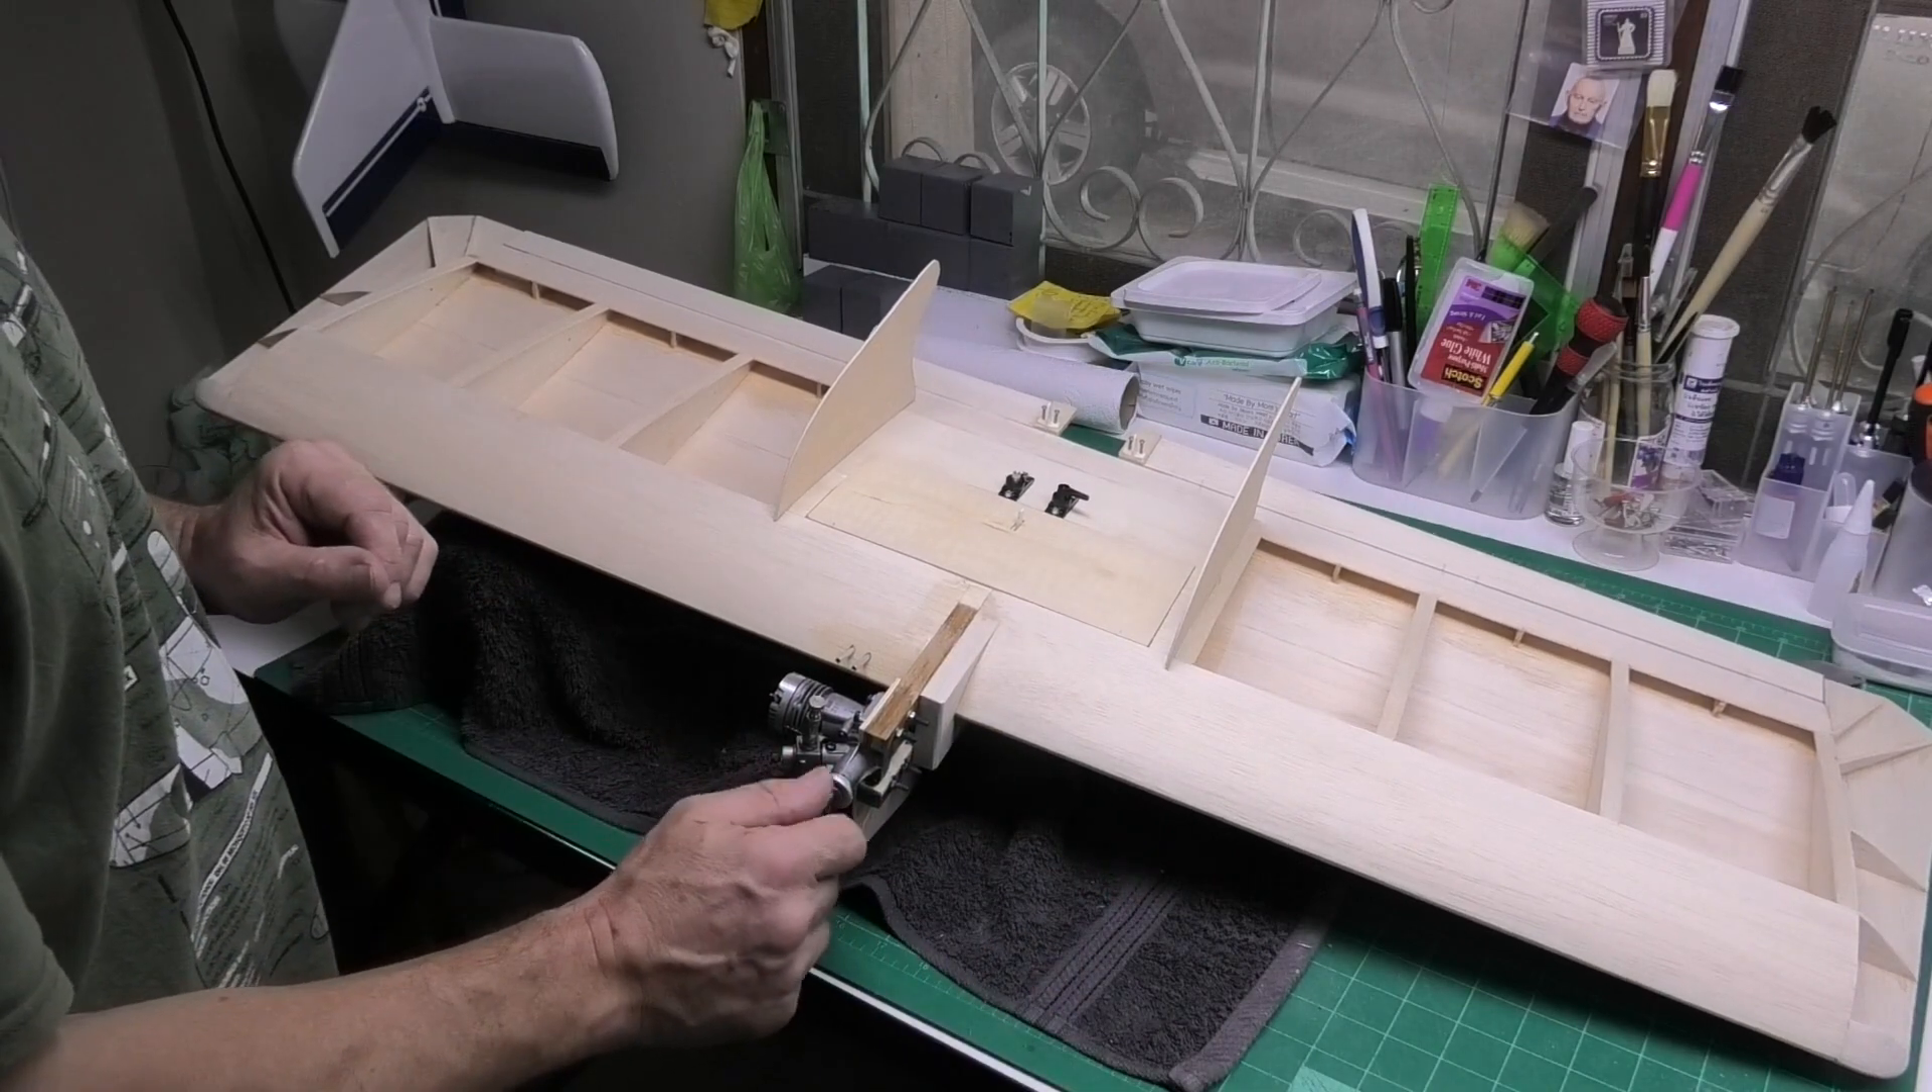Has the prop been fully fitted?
No.